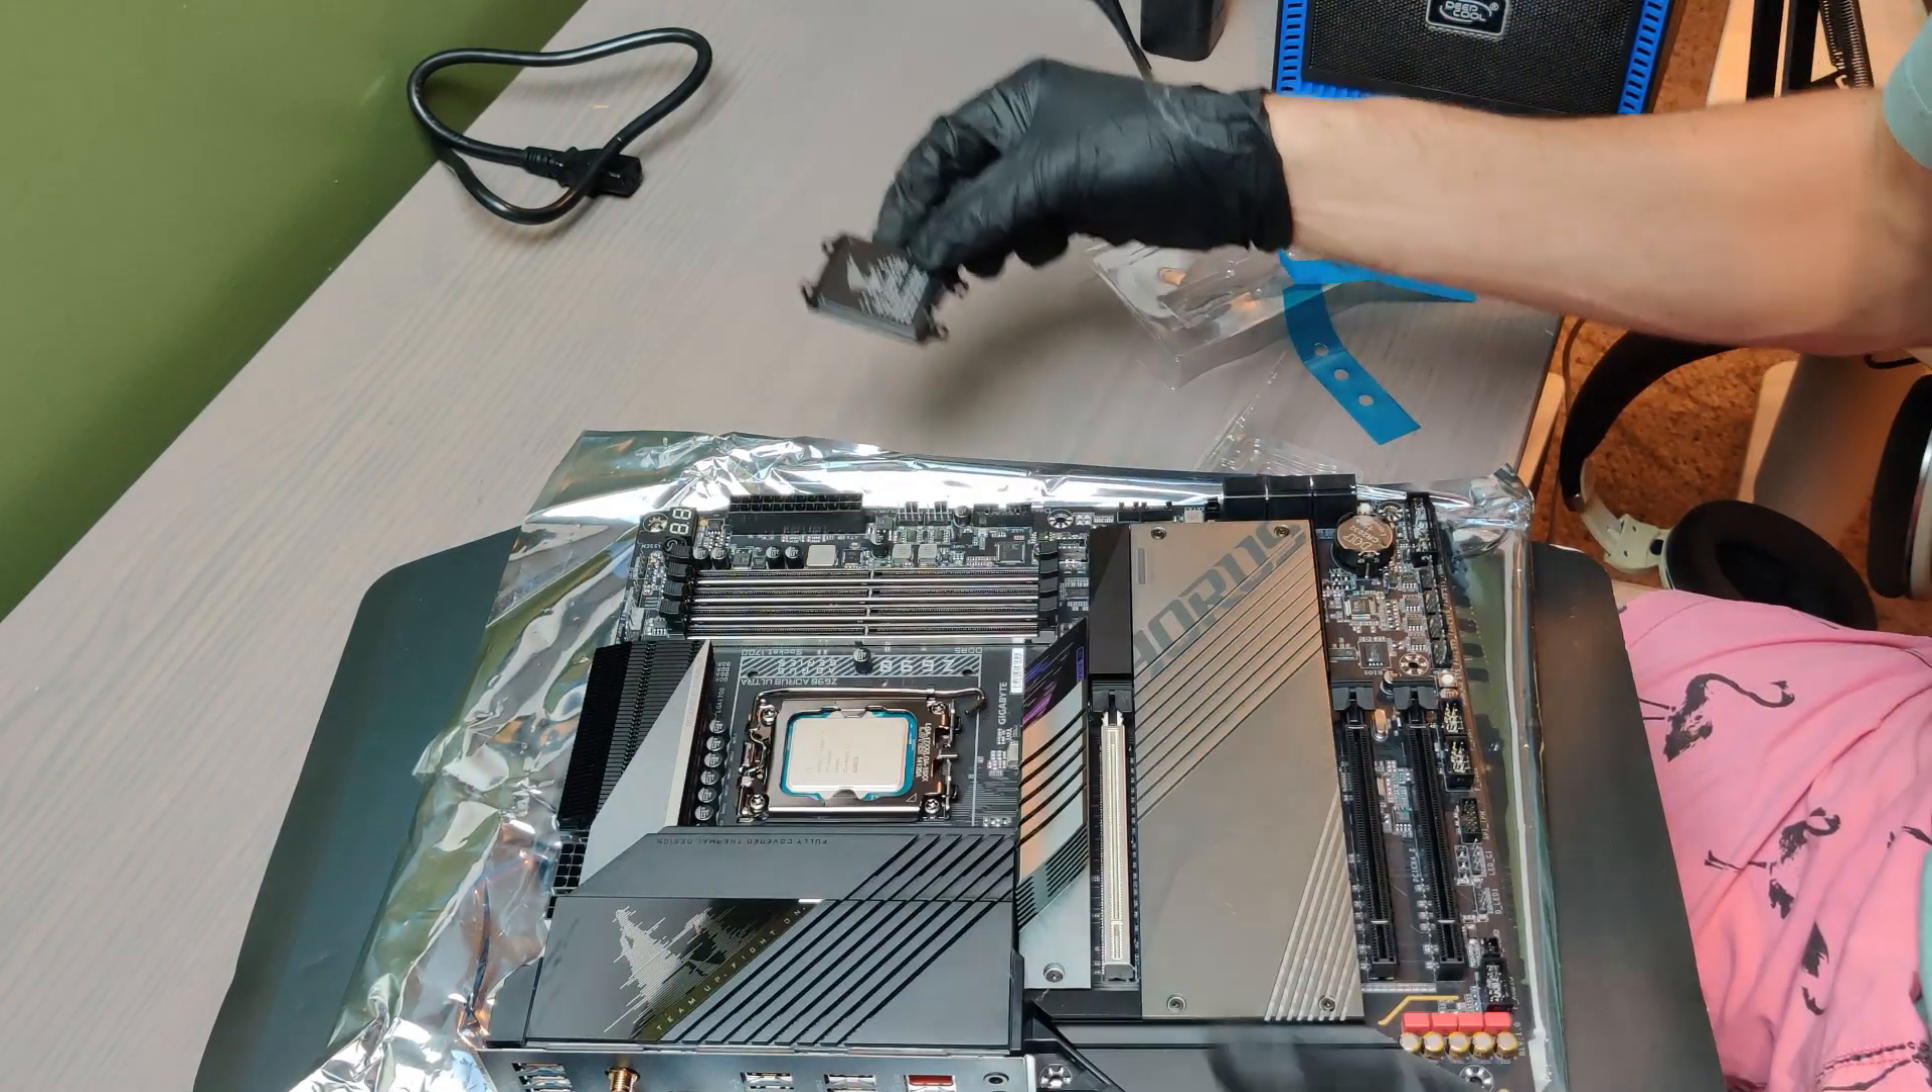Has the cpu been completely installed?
Yes.